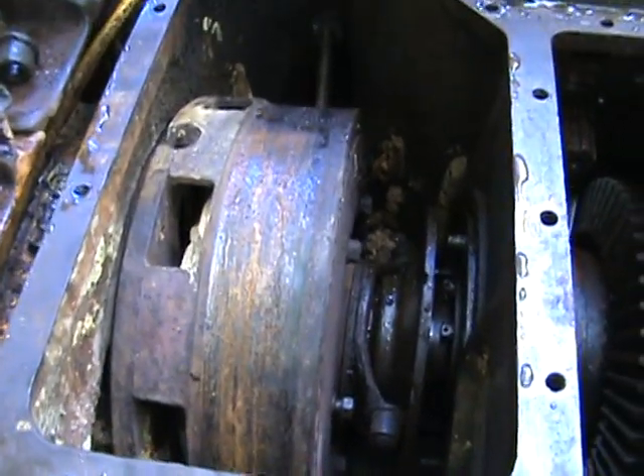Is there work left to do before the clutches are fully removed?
Yes.